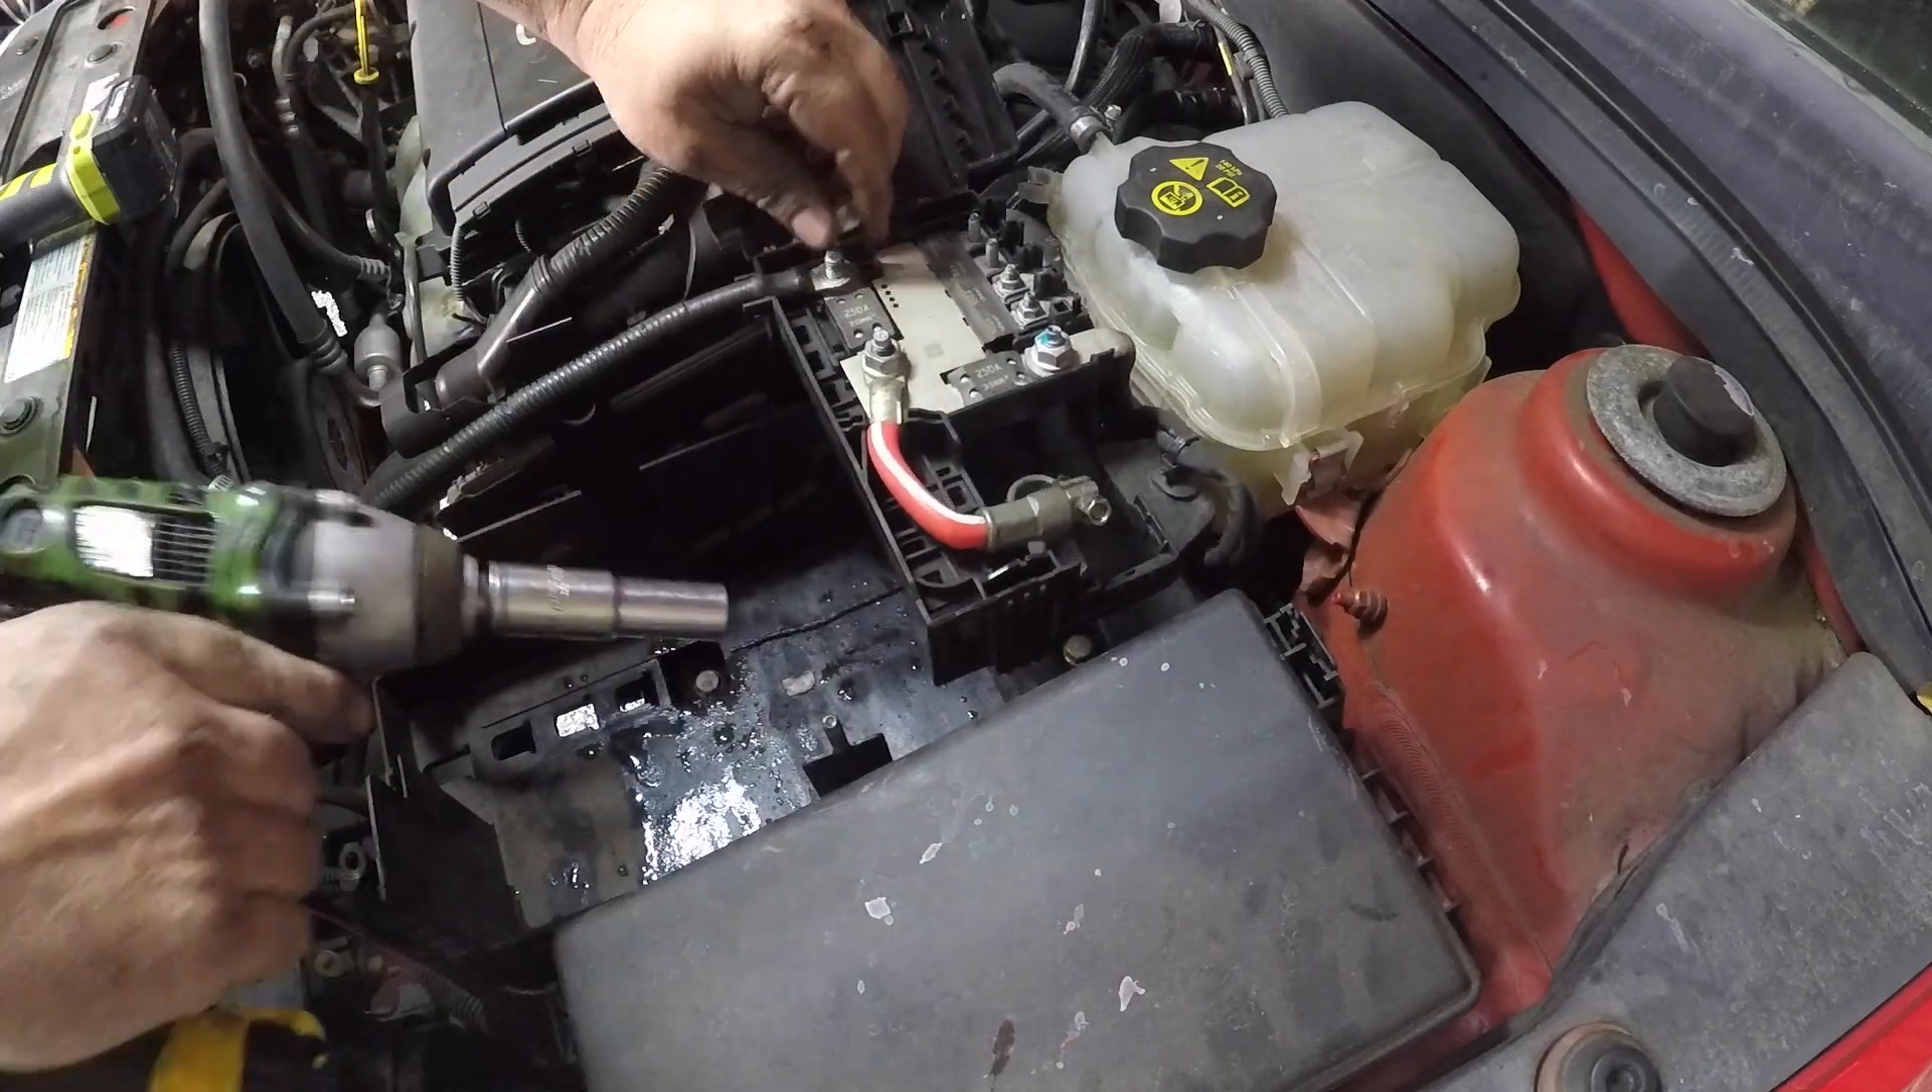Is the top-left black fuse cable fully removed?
No.